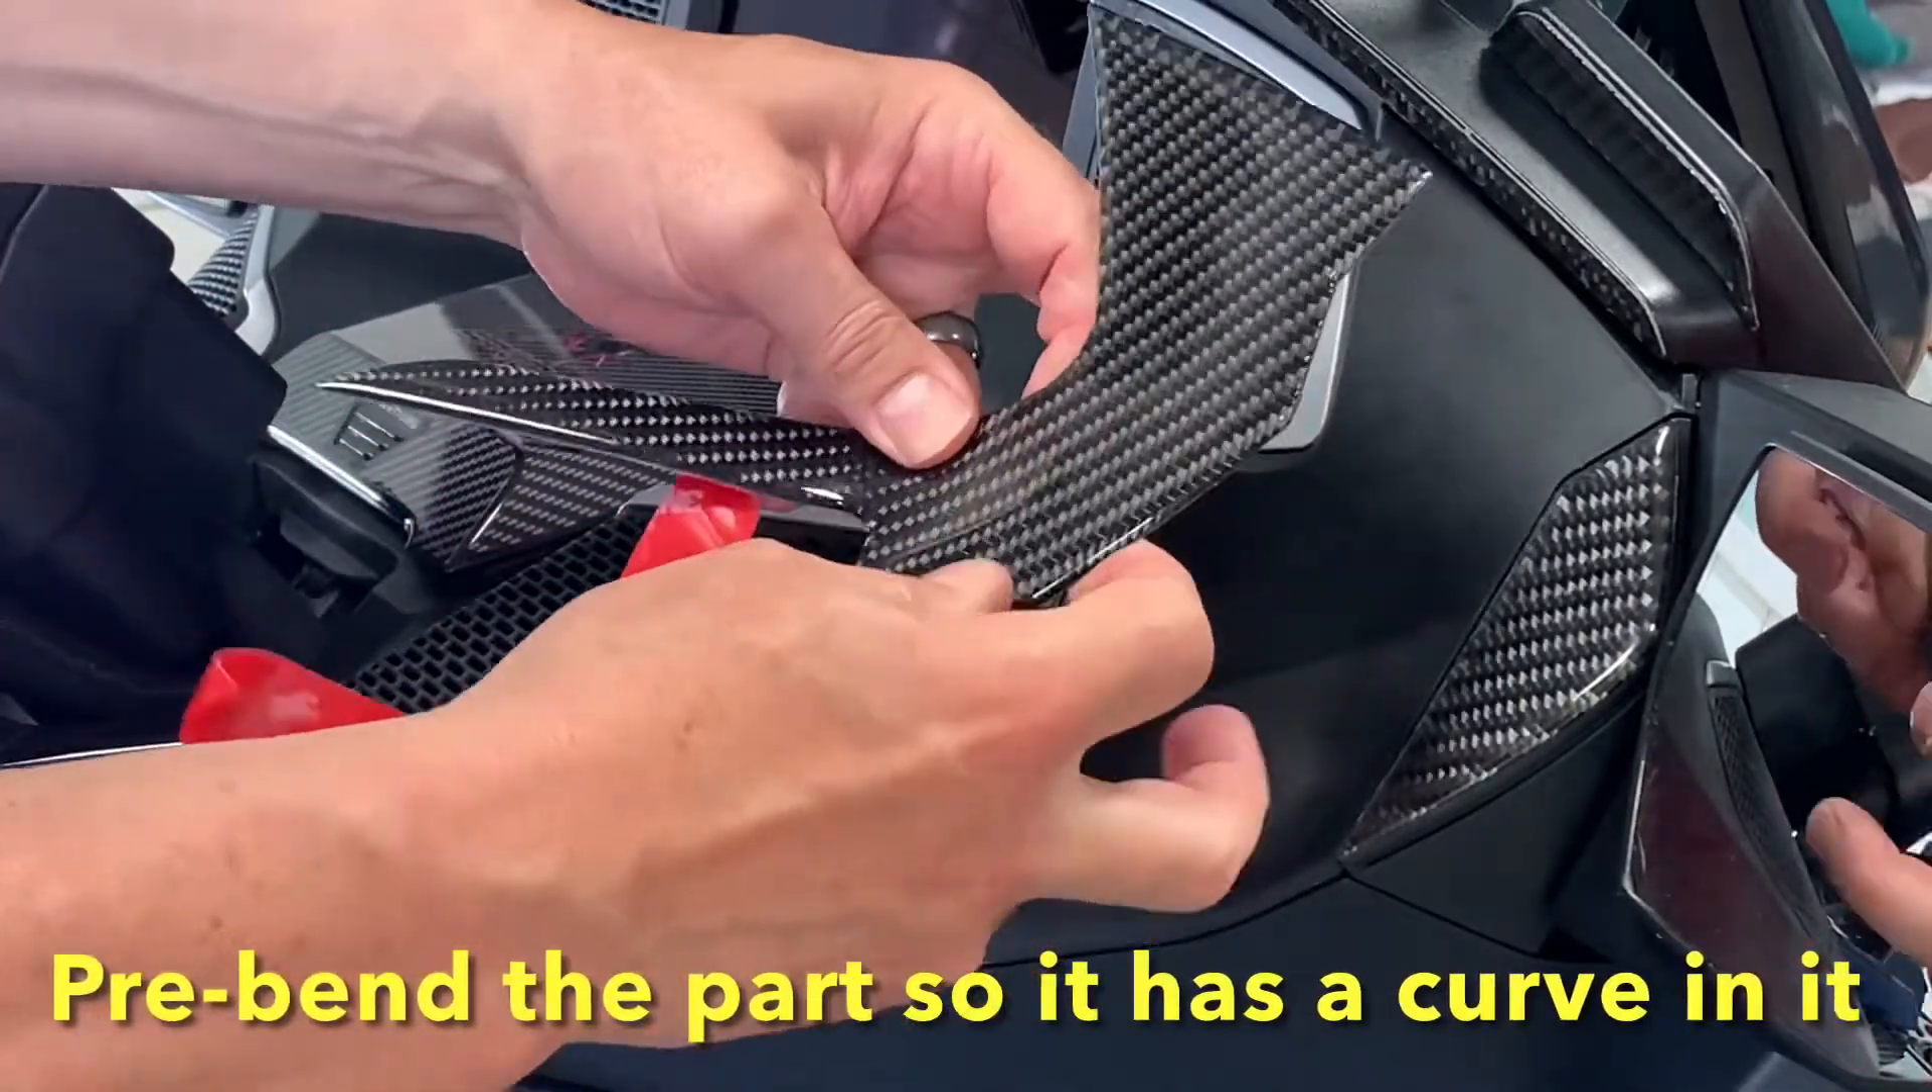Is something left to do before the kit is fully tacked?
Yes.